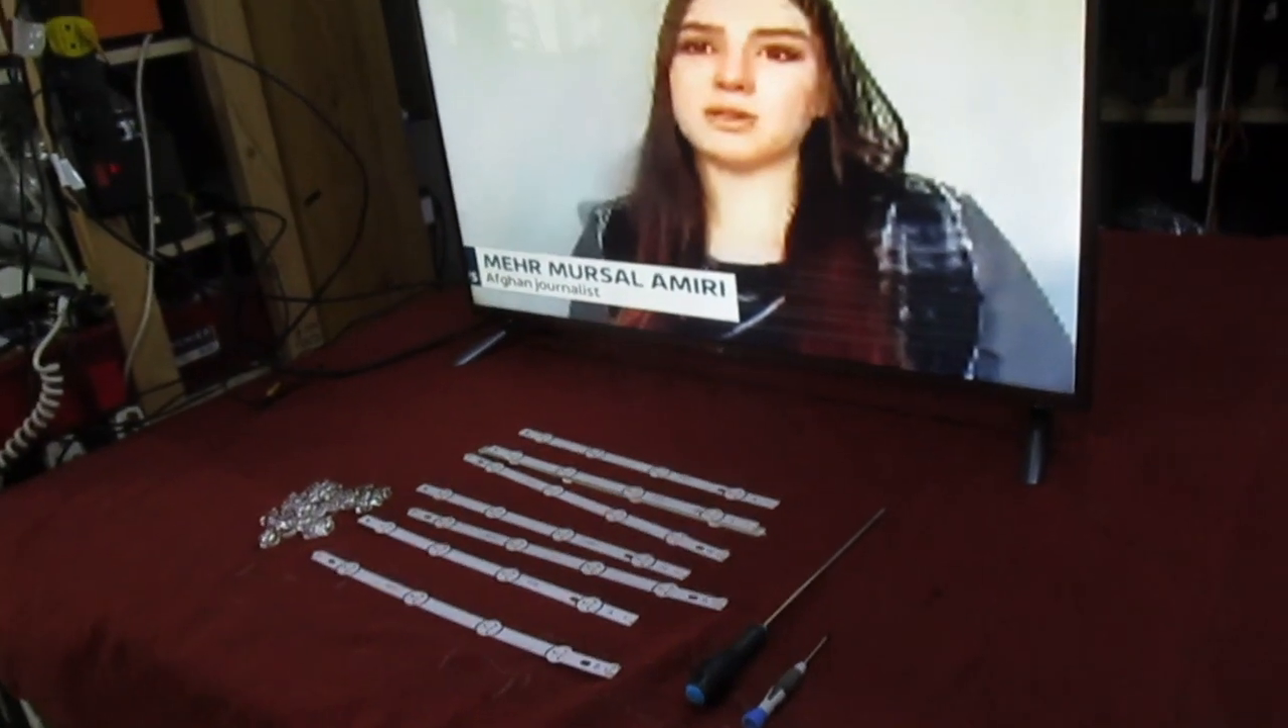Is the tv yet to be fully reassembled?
No.